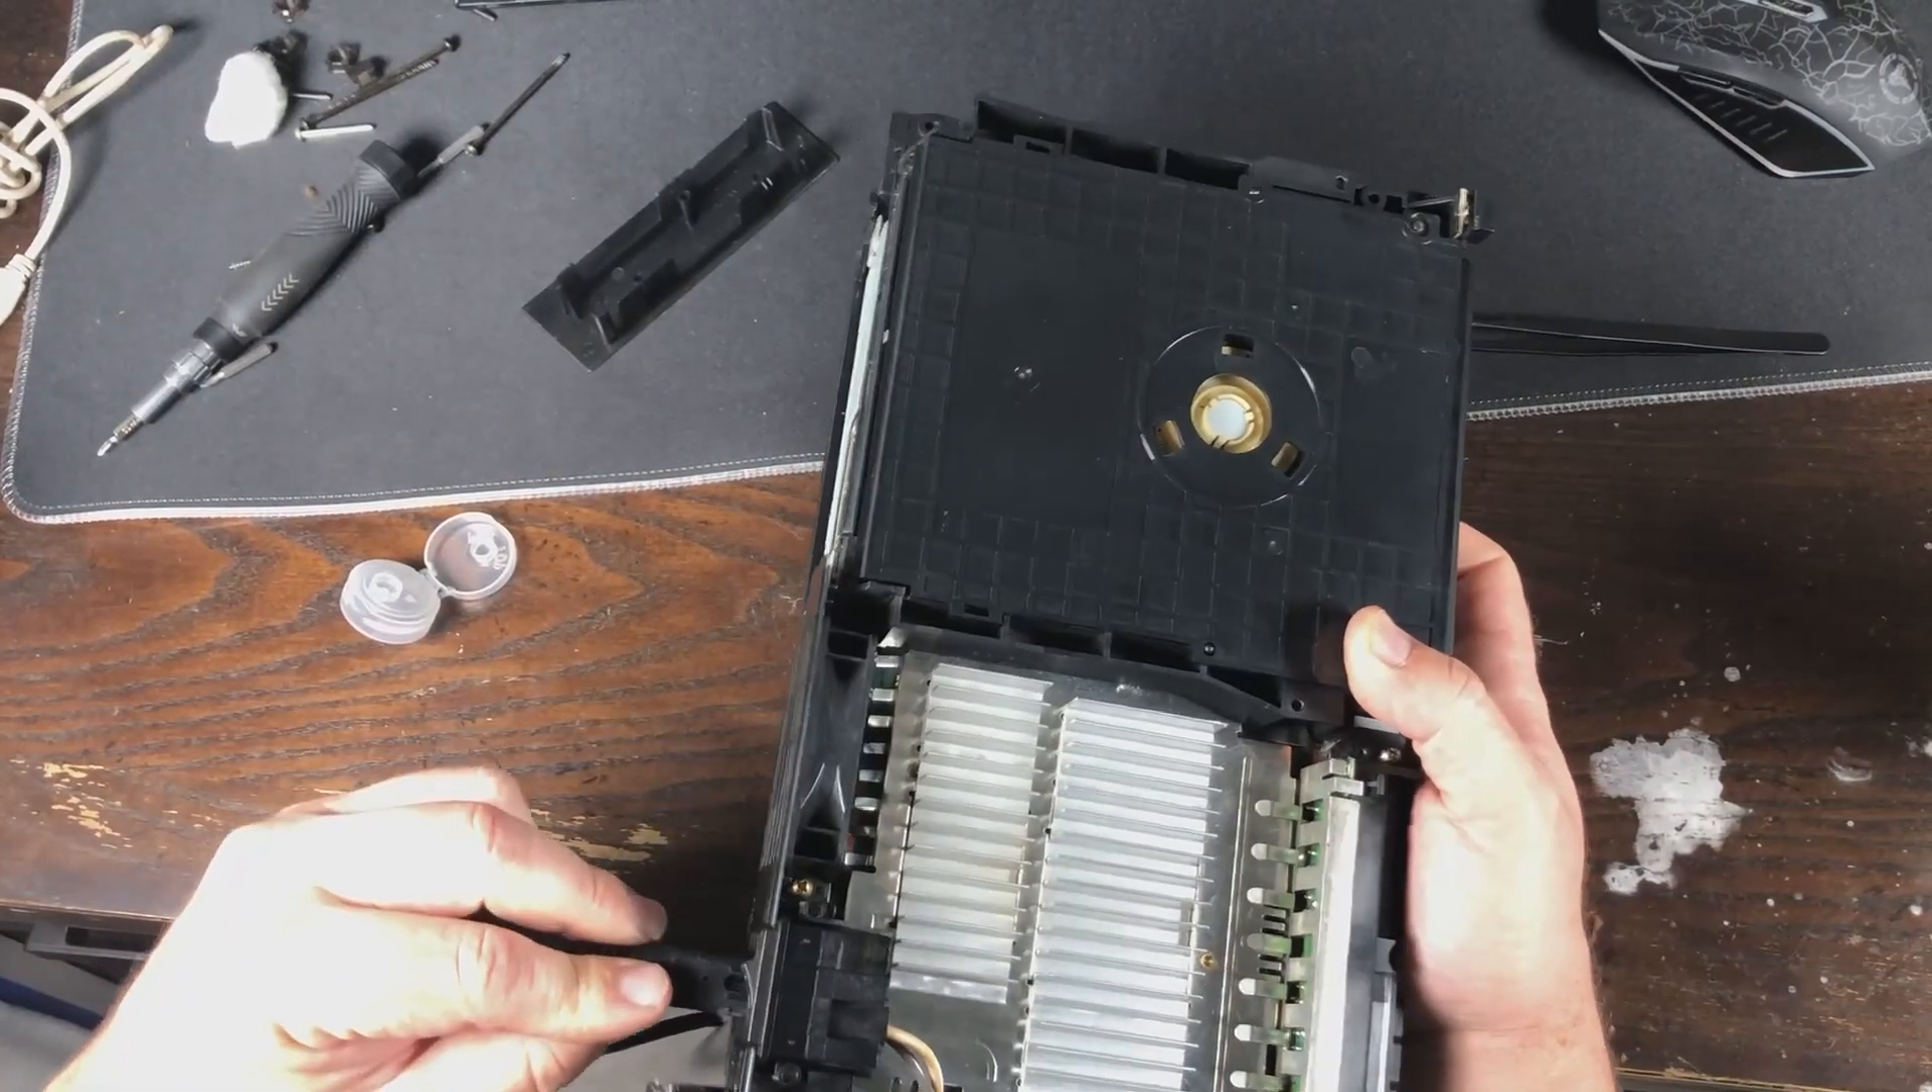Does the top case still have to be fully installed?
Yes.